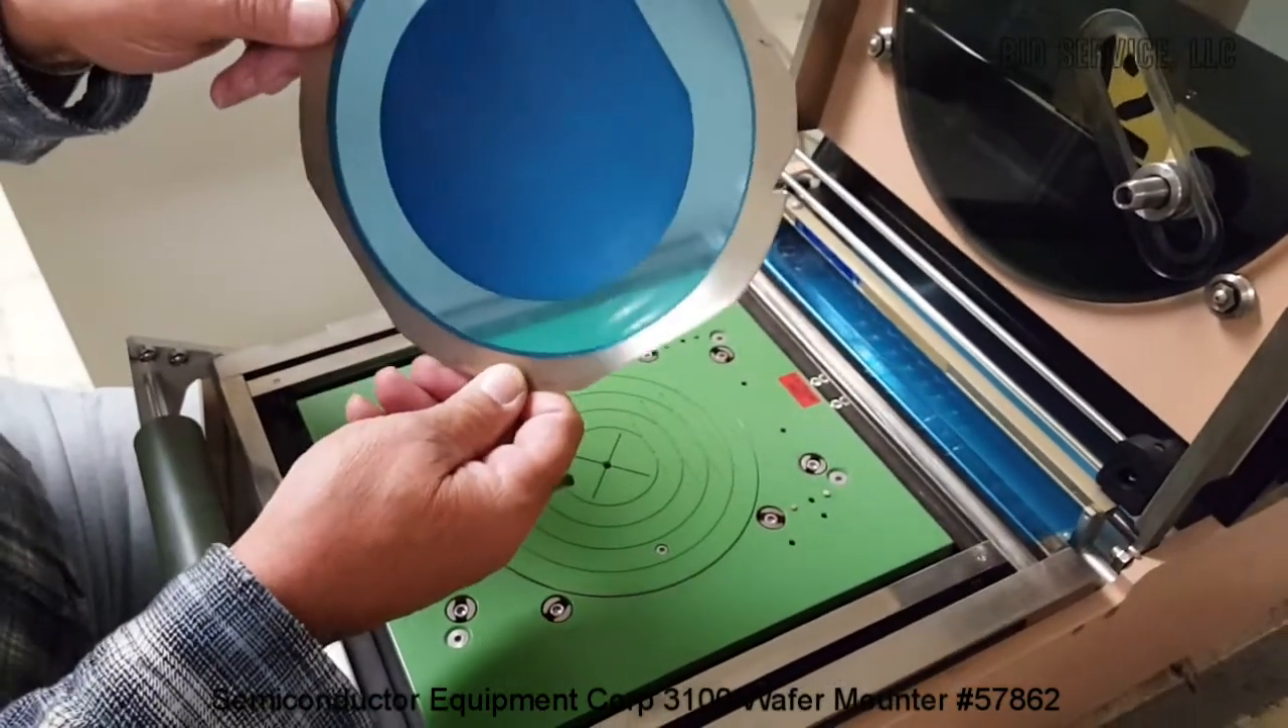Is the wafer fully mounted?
Yes.